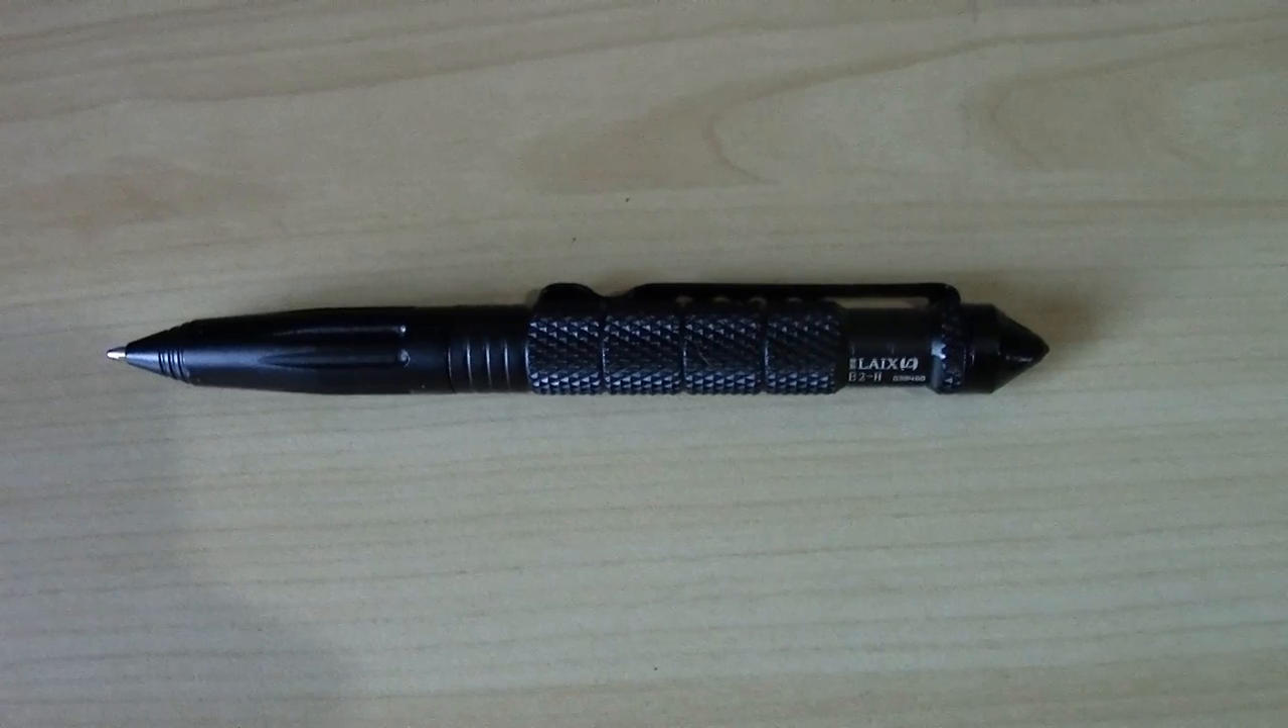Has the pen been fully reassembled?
Yes.